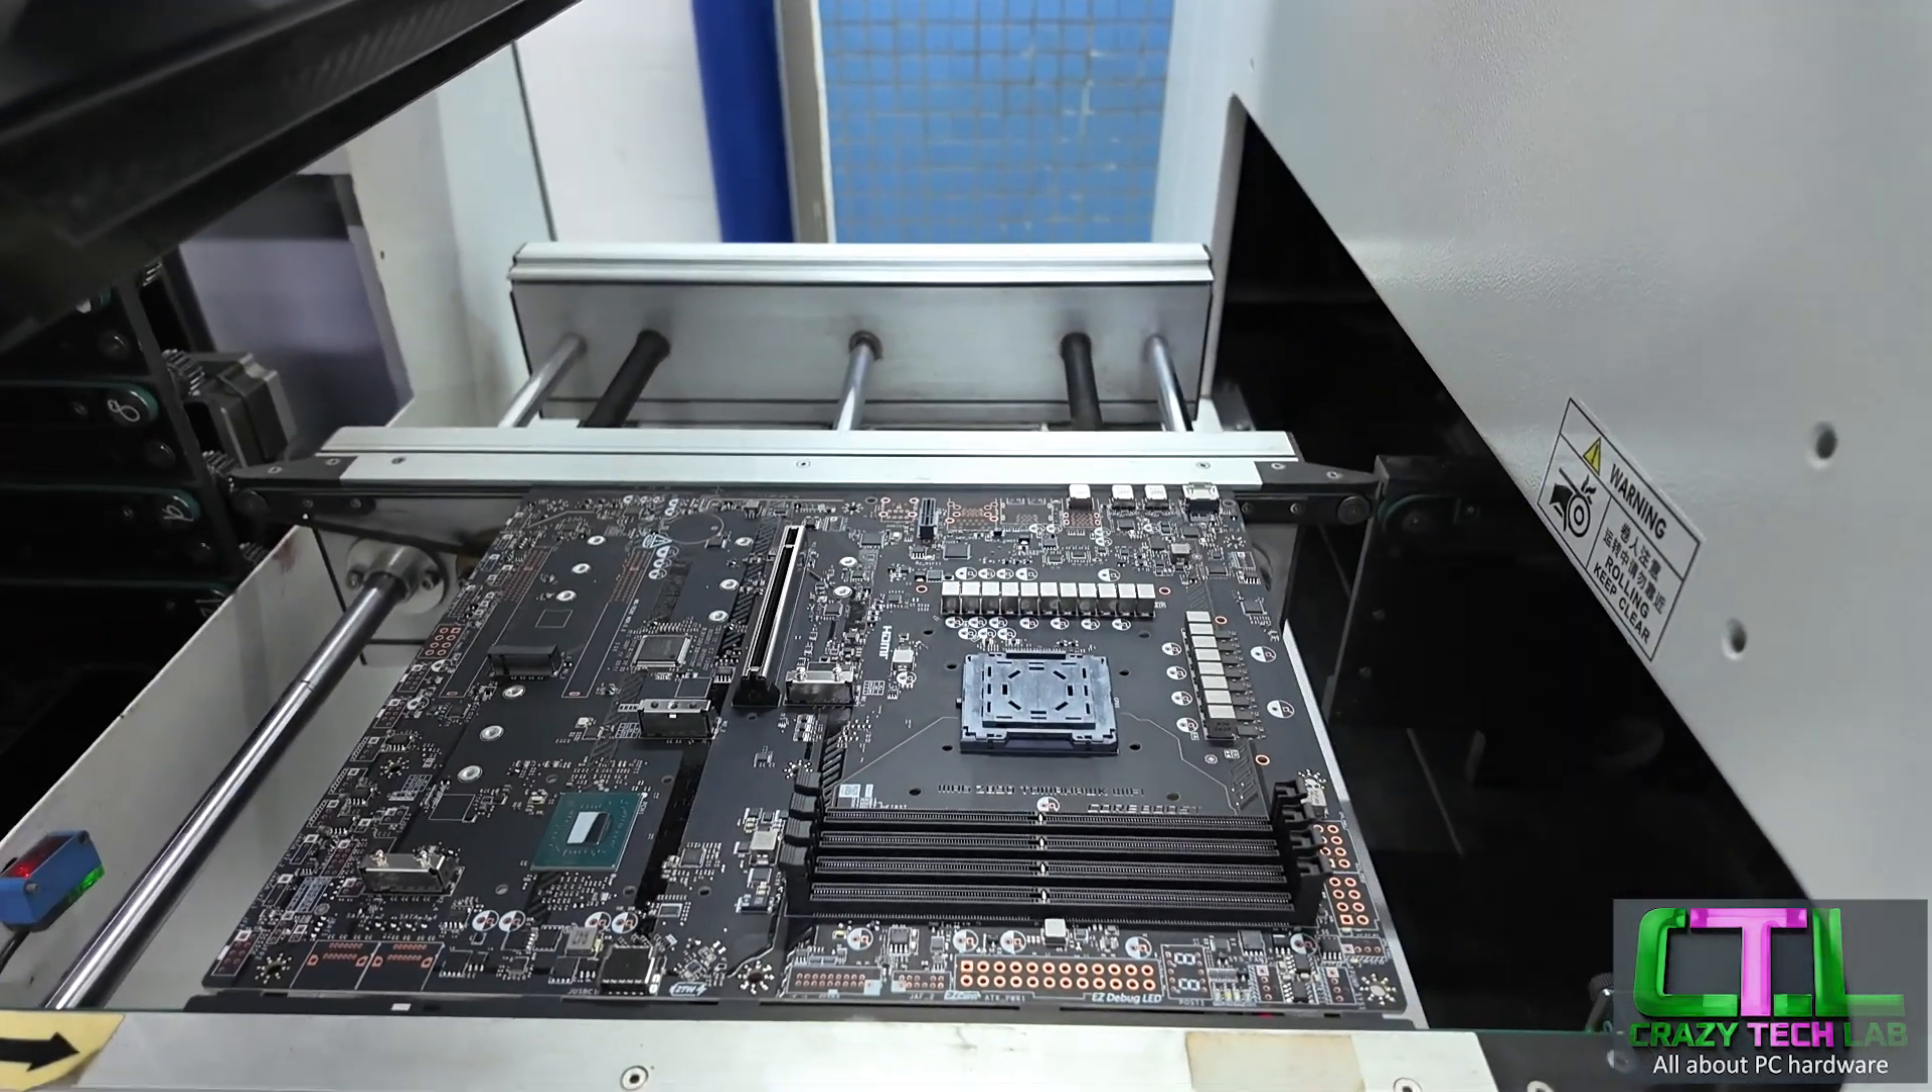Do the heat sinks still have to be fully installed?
Yes.